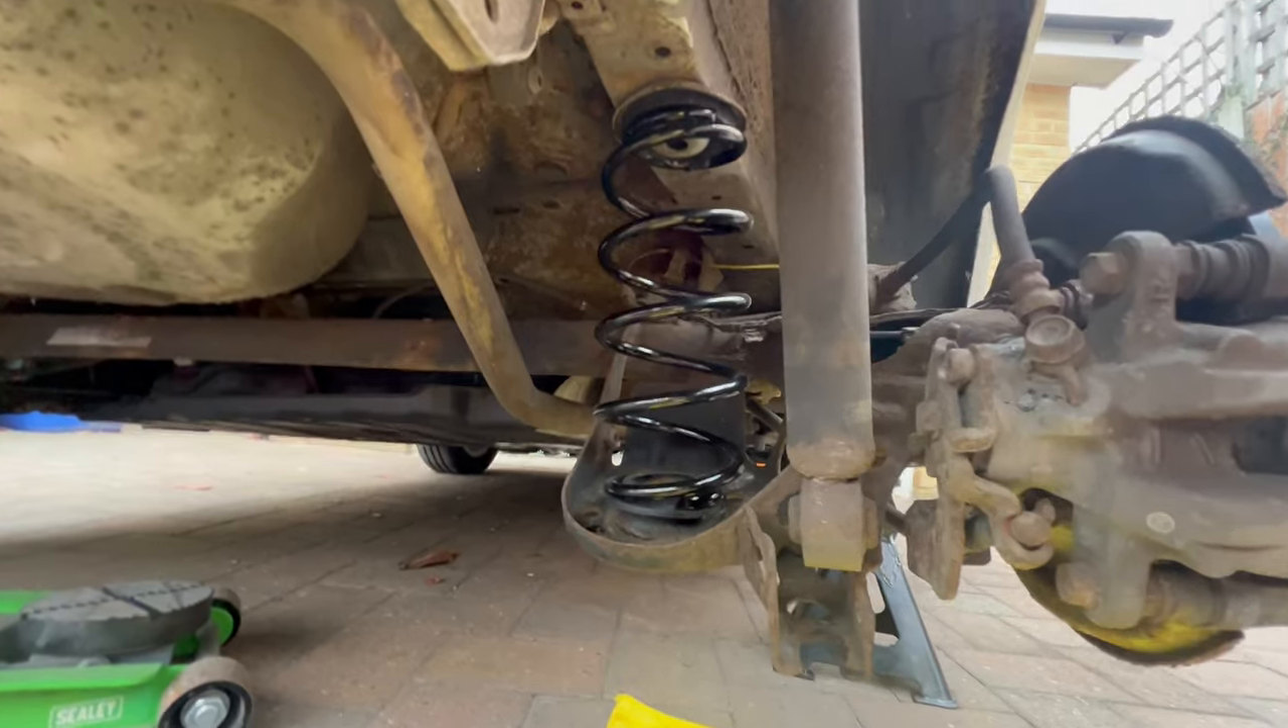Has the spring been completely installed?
Yes.